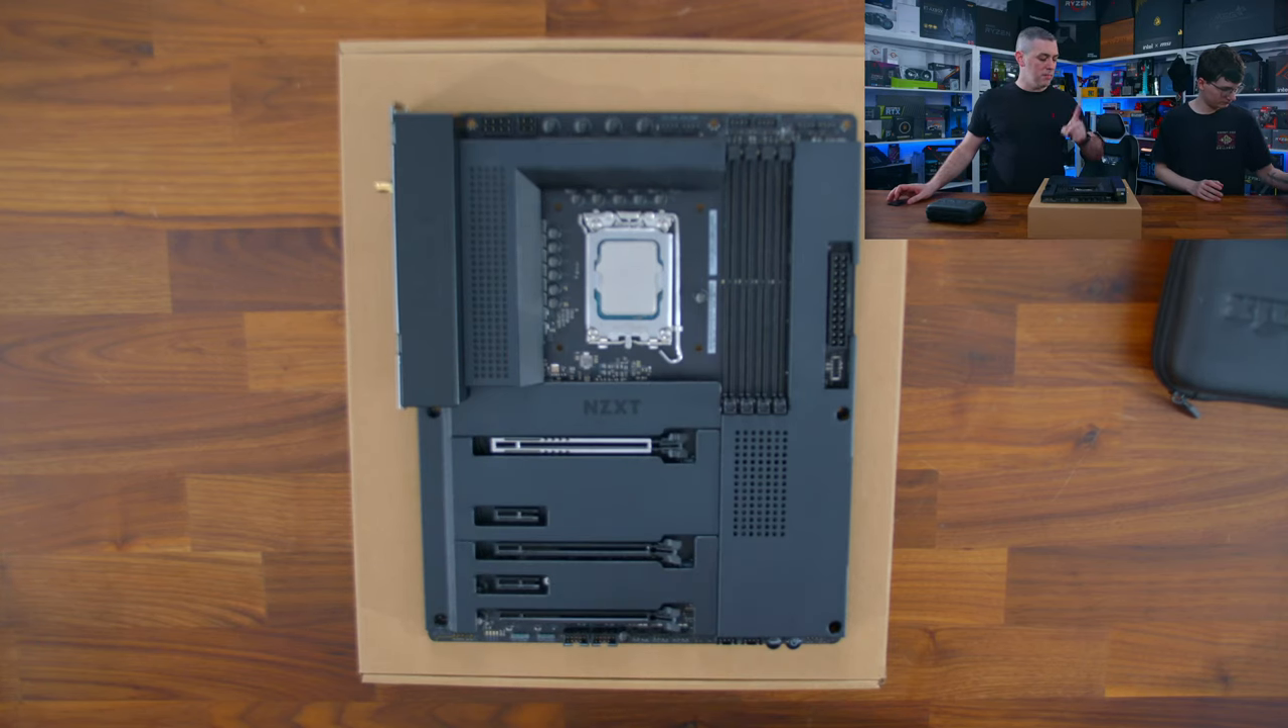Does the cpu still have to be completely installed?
No.